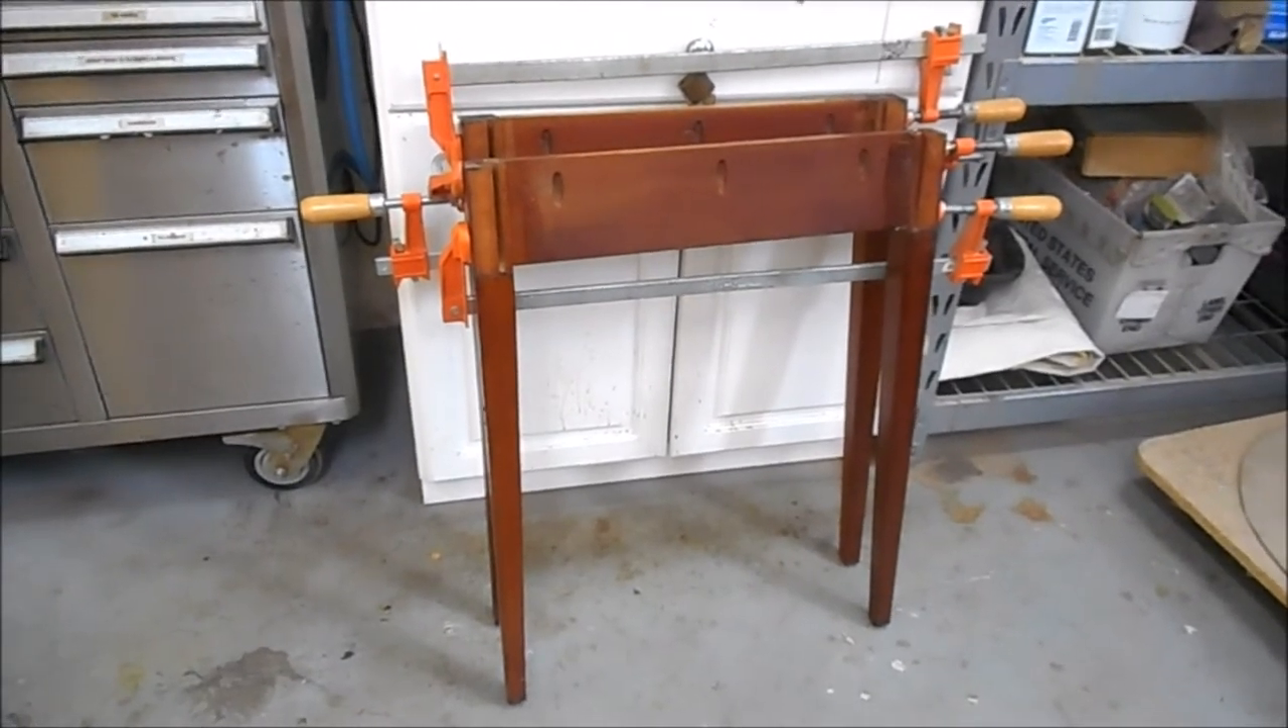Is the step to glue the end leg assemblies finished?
Yes.